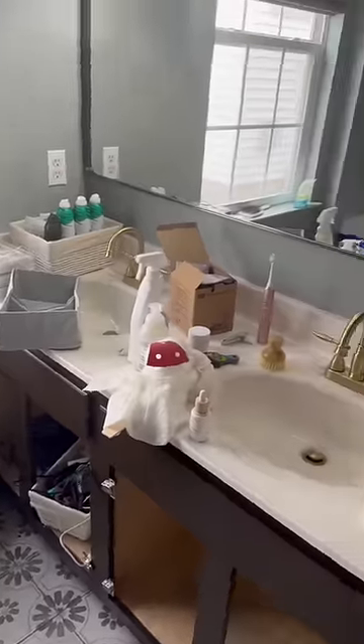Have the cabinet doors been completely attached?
No.